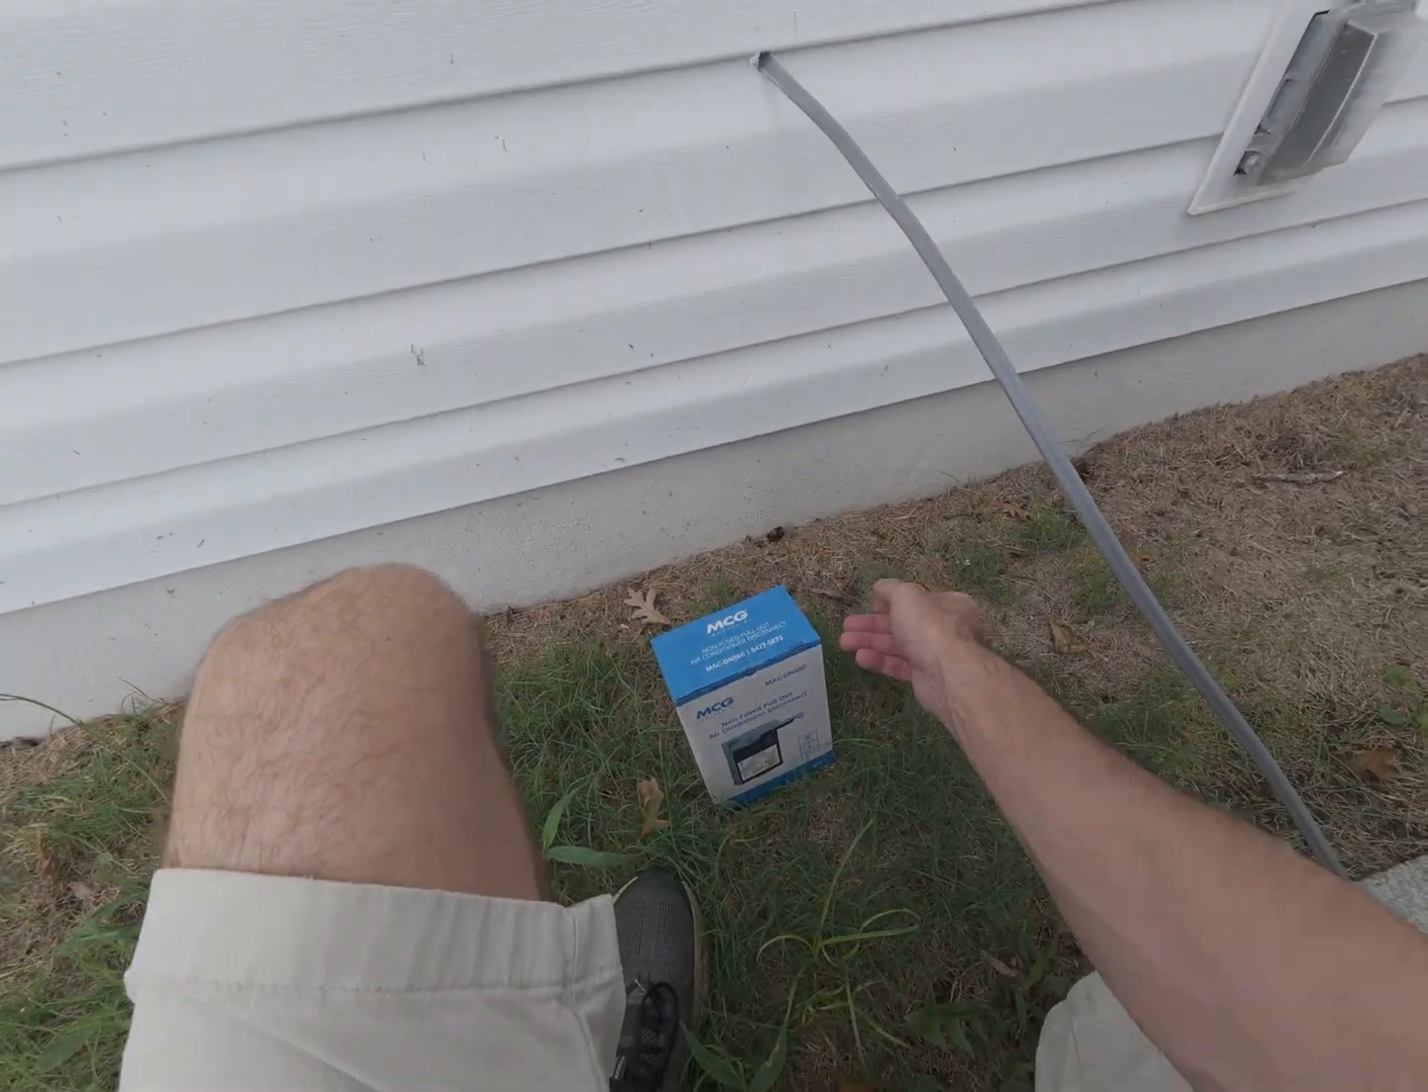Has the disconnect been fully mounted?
No.